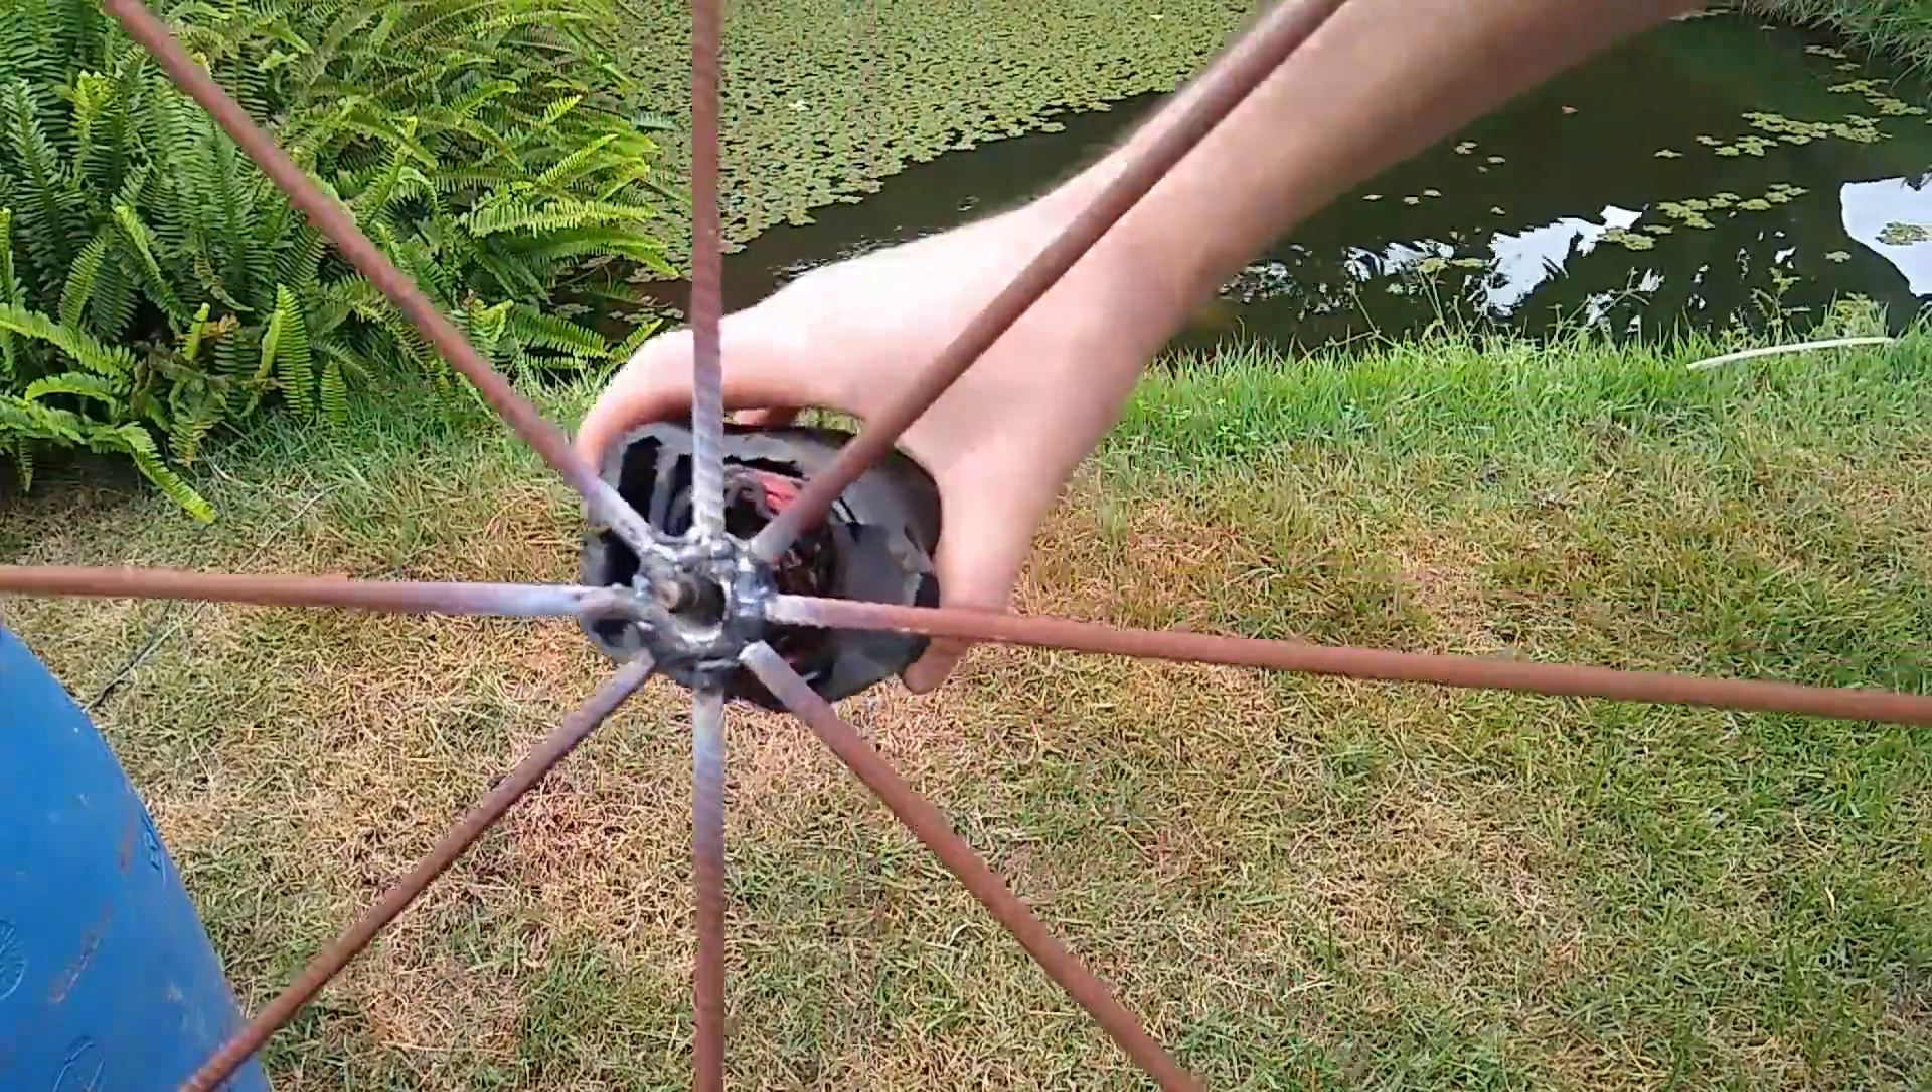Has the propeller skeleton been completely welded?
Yes.